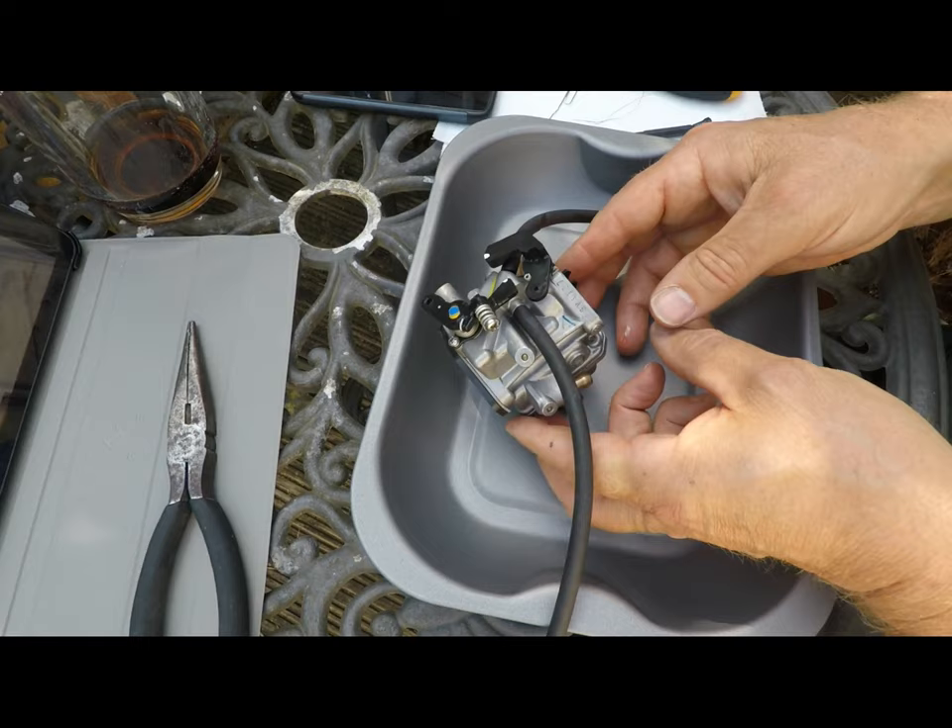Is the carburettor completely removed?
Yes.